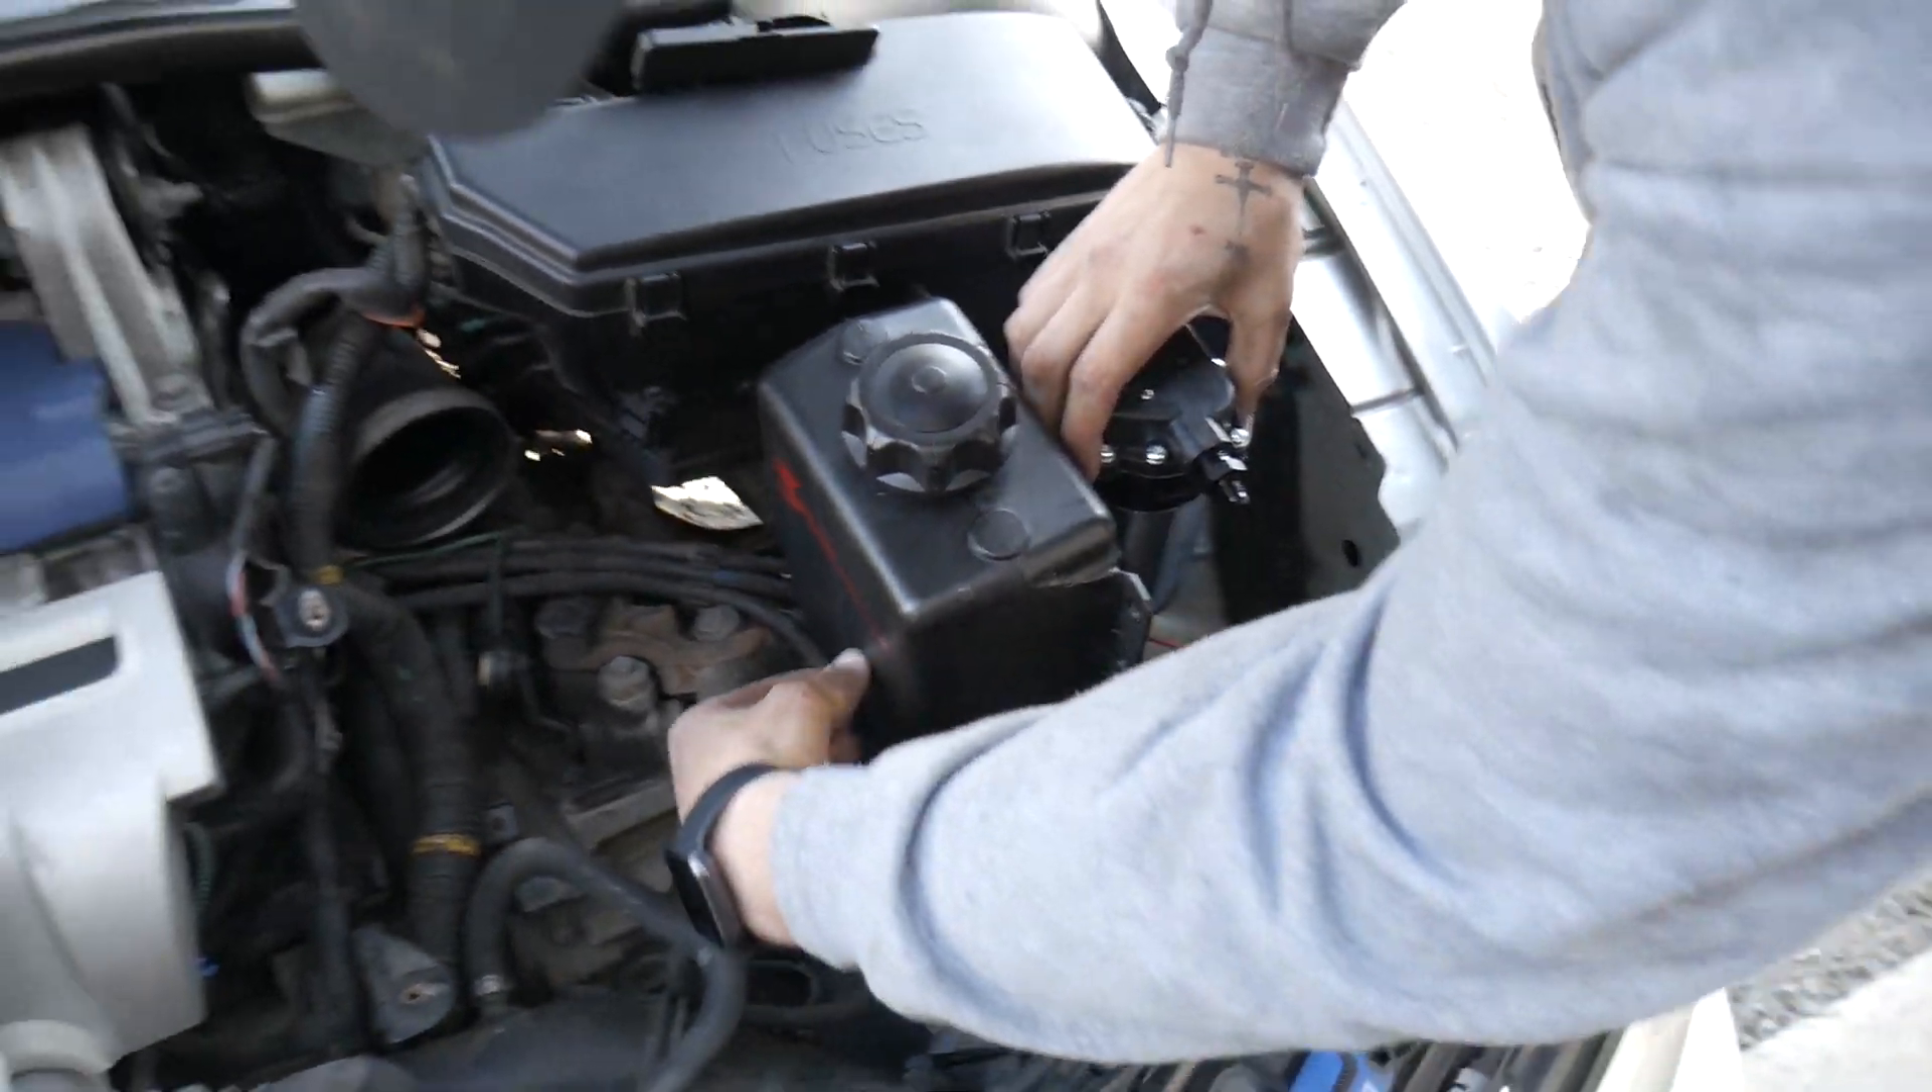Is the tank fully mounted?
No.